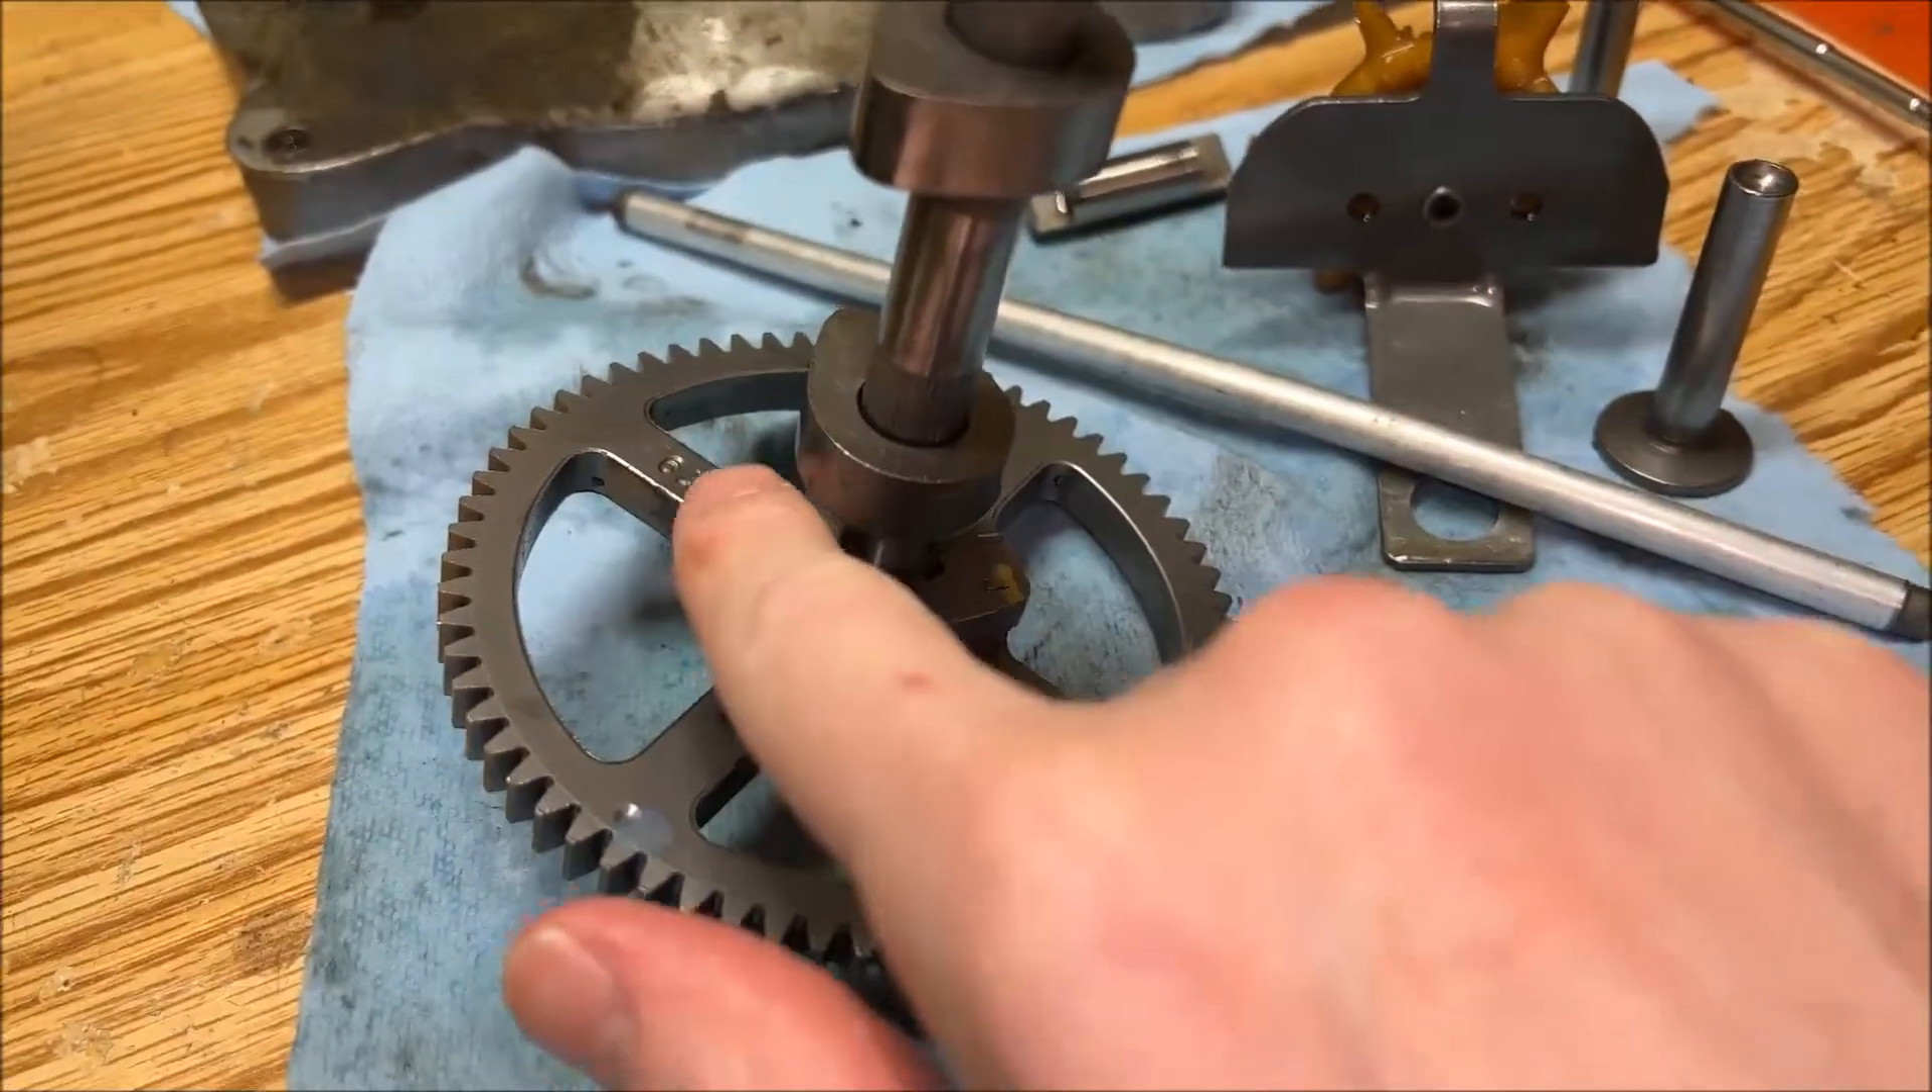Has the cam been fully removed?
Yes.